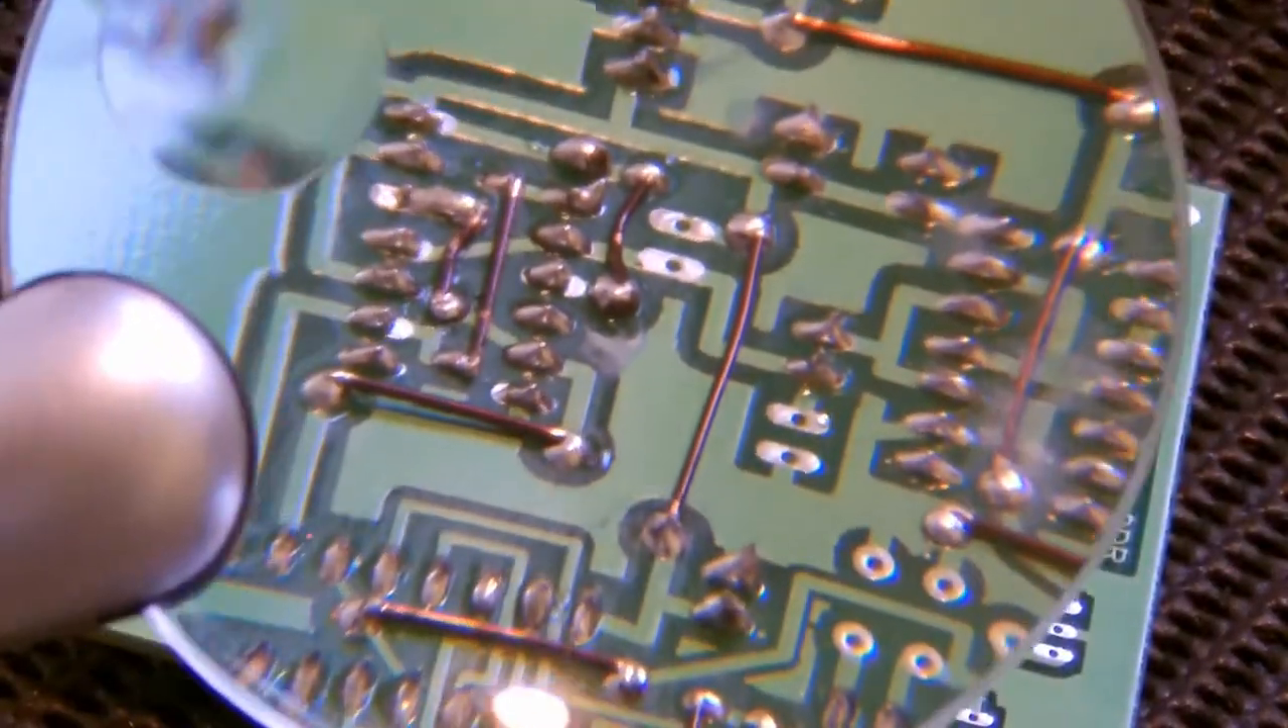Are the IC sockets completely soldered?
Yes.